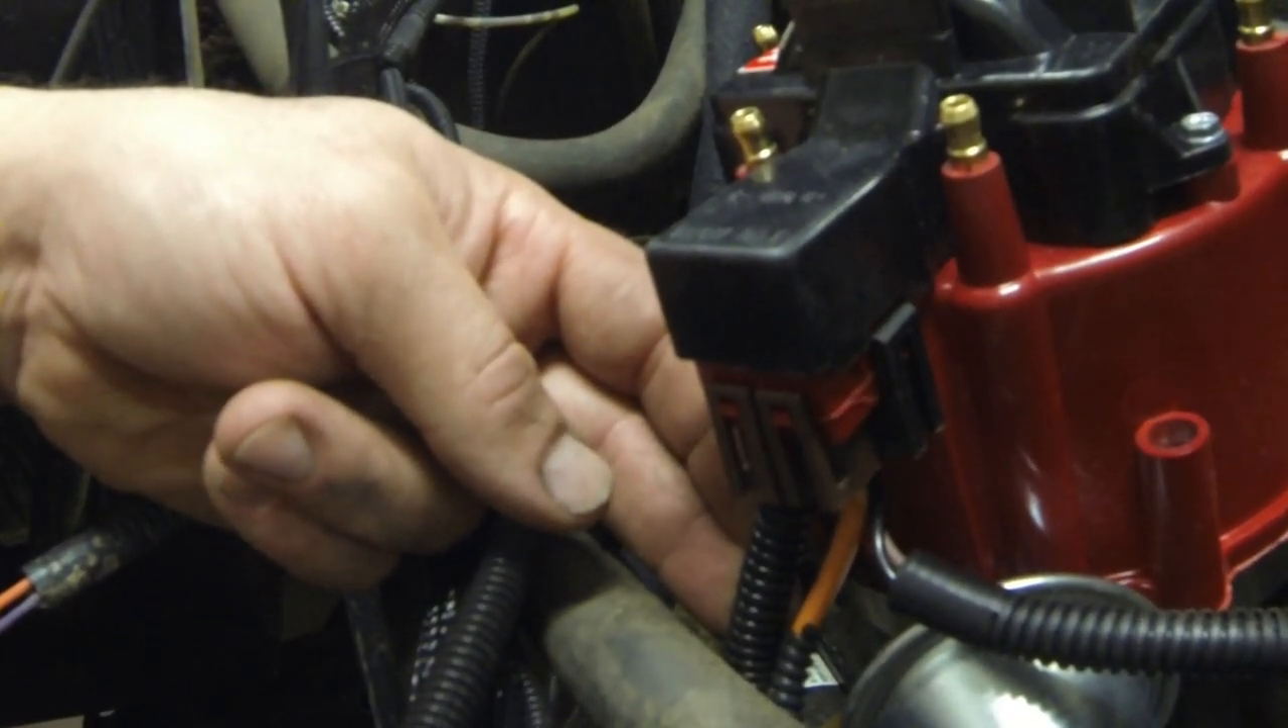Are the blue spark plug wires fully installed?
No.